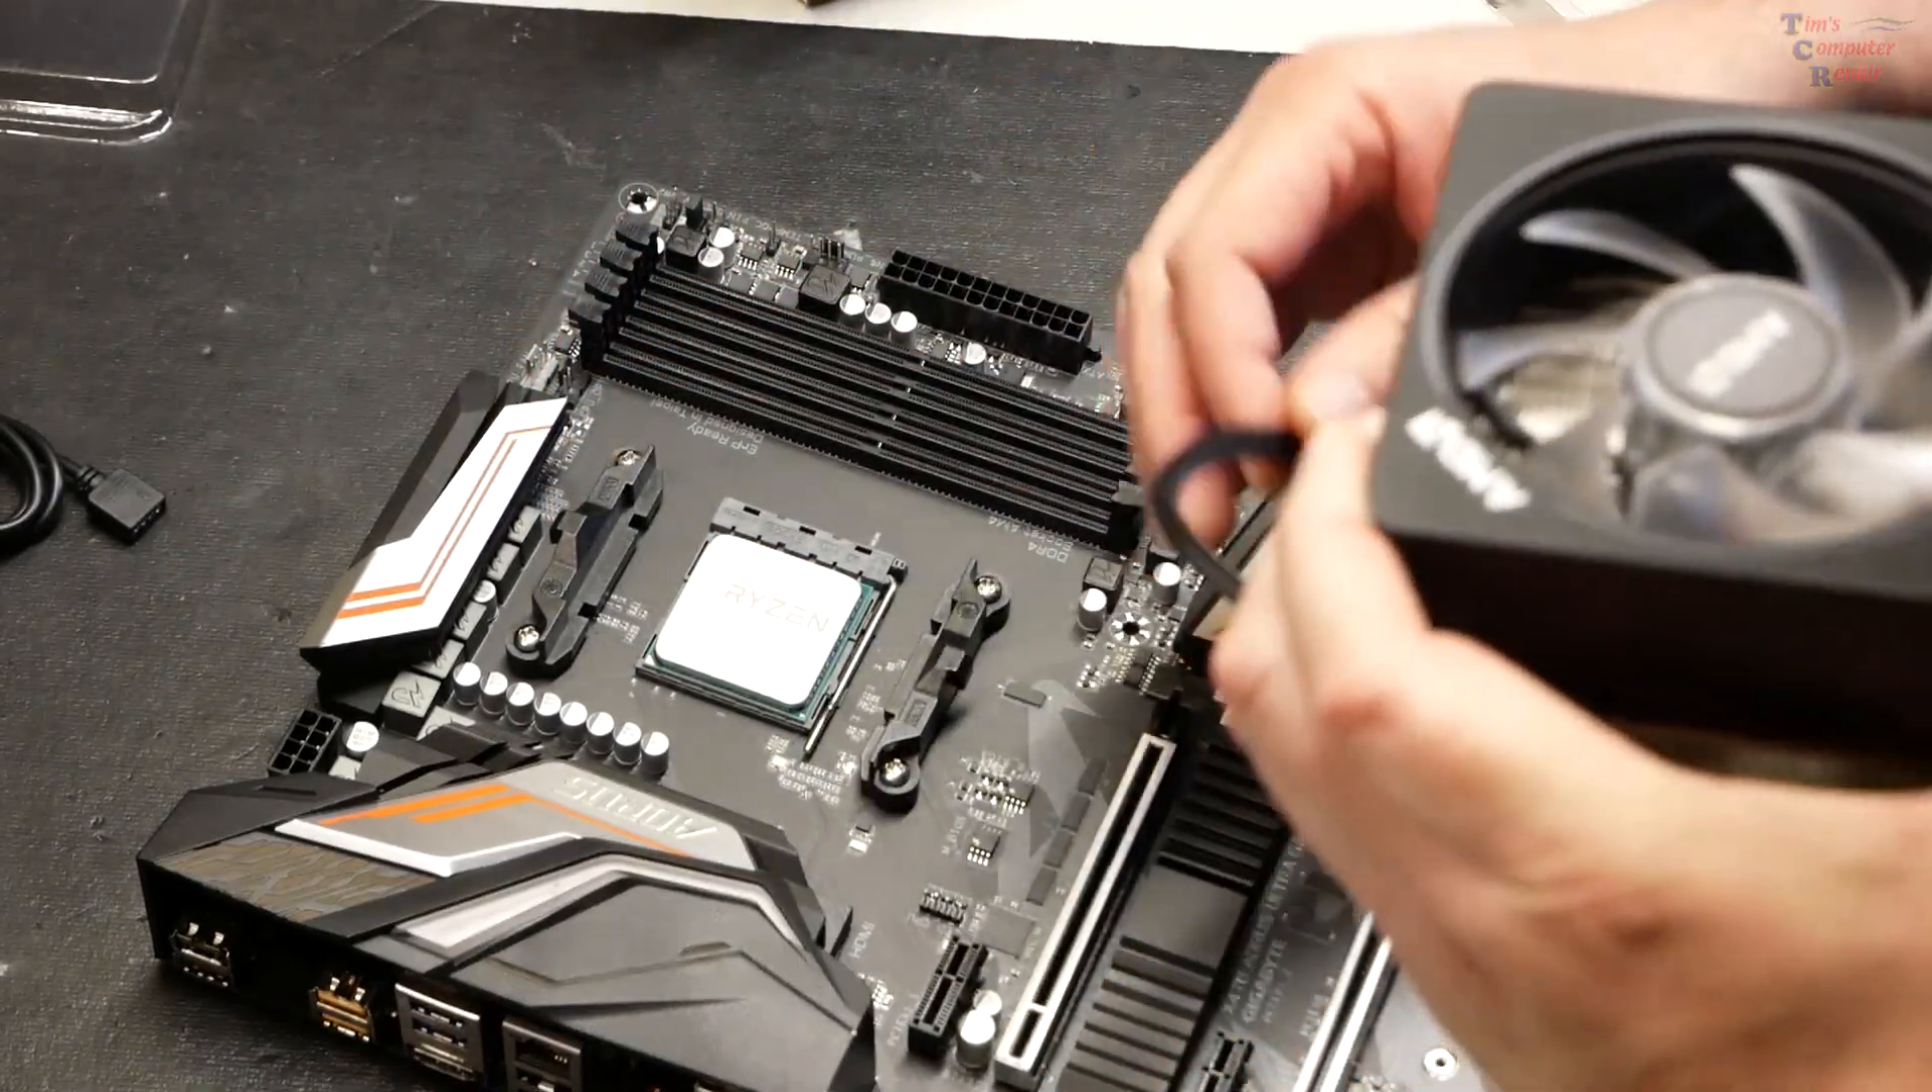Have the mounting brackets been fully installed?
Yes.